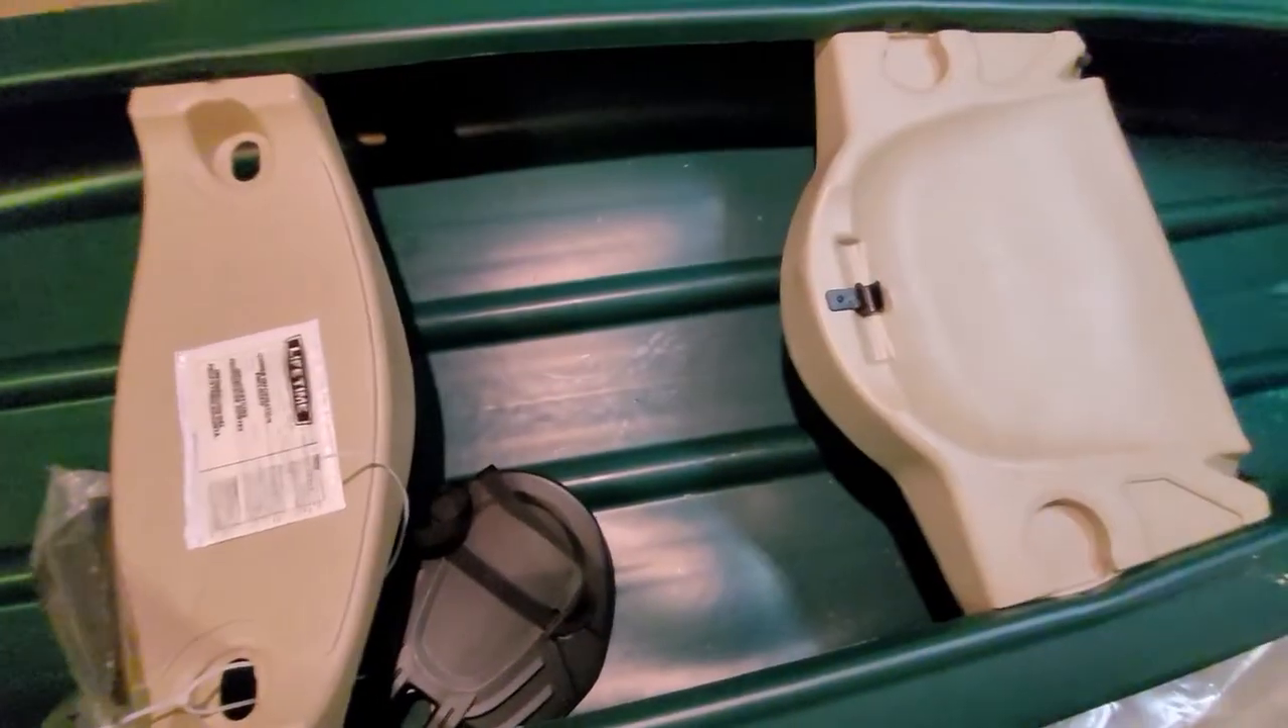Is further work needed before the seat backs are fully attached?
Yes.